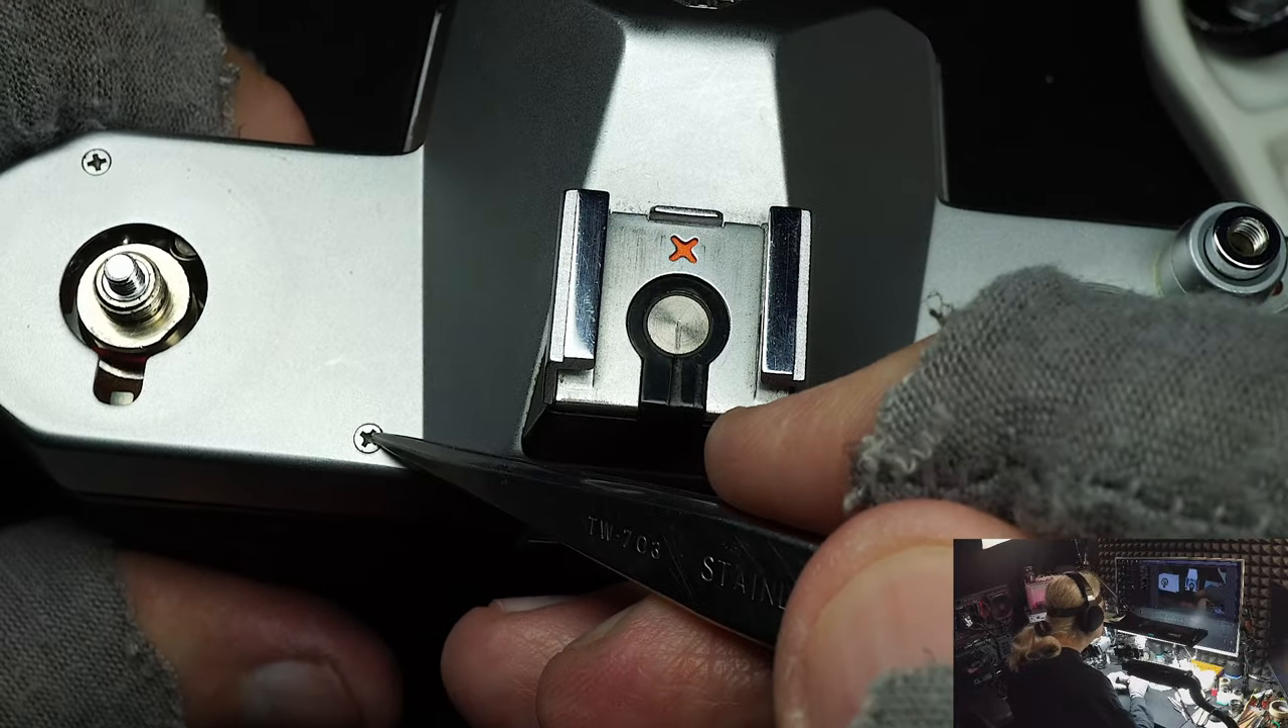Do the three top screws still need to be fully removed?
Yes.